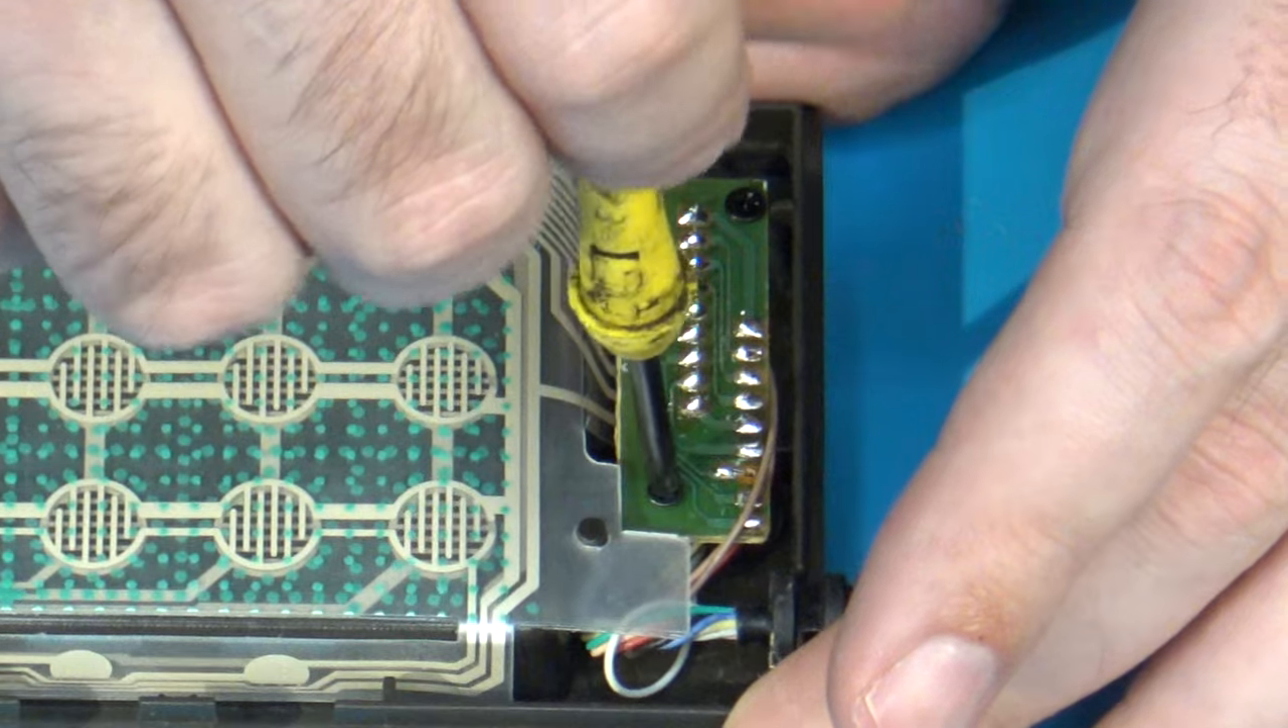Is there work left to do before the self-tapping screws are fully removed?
Yes.